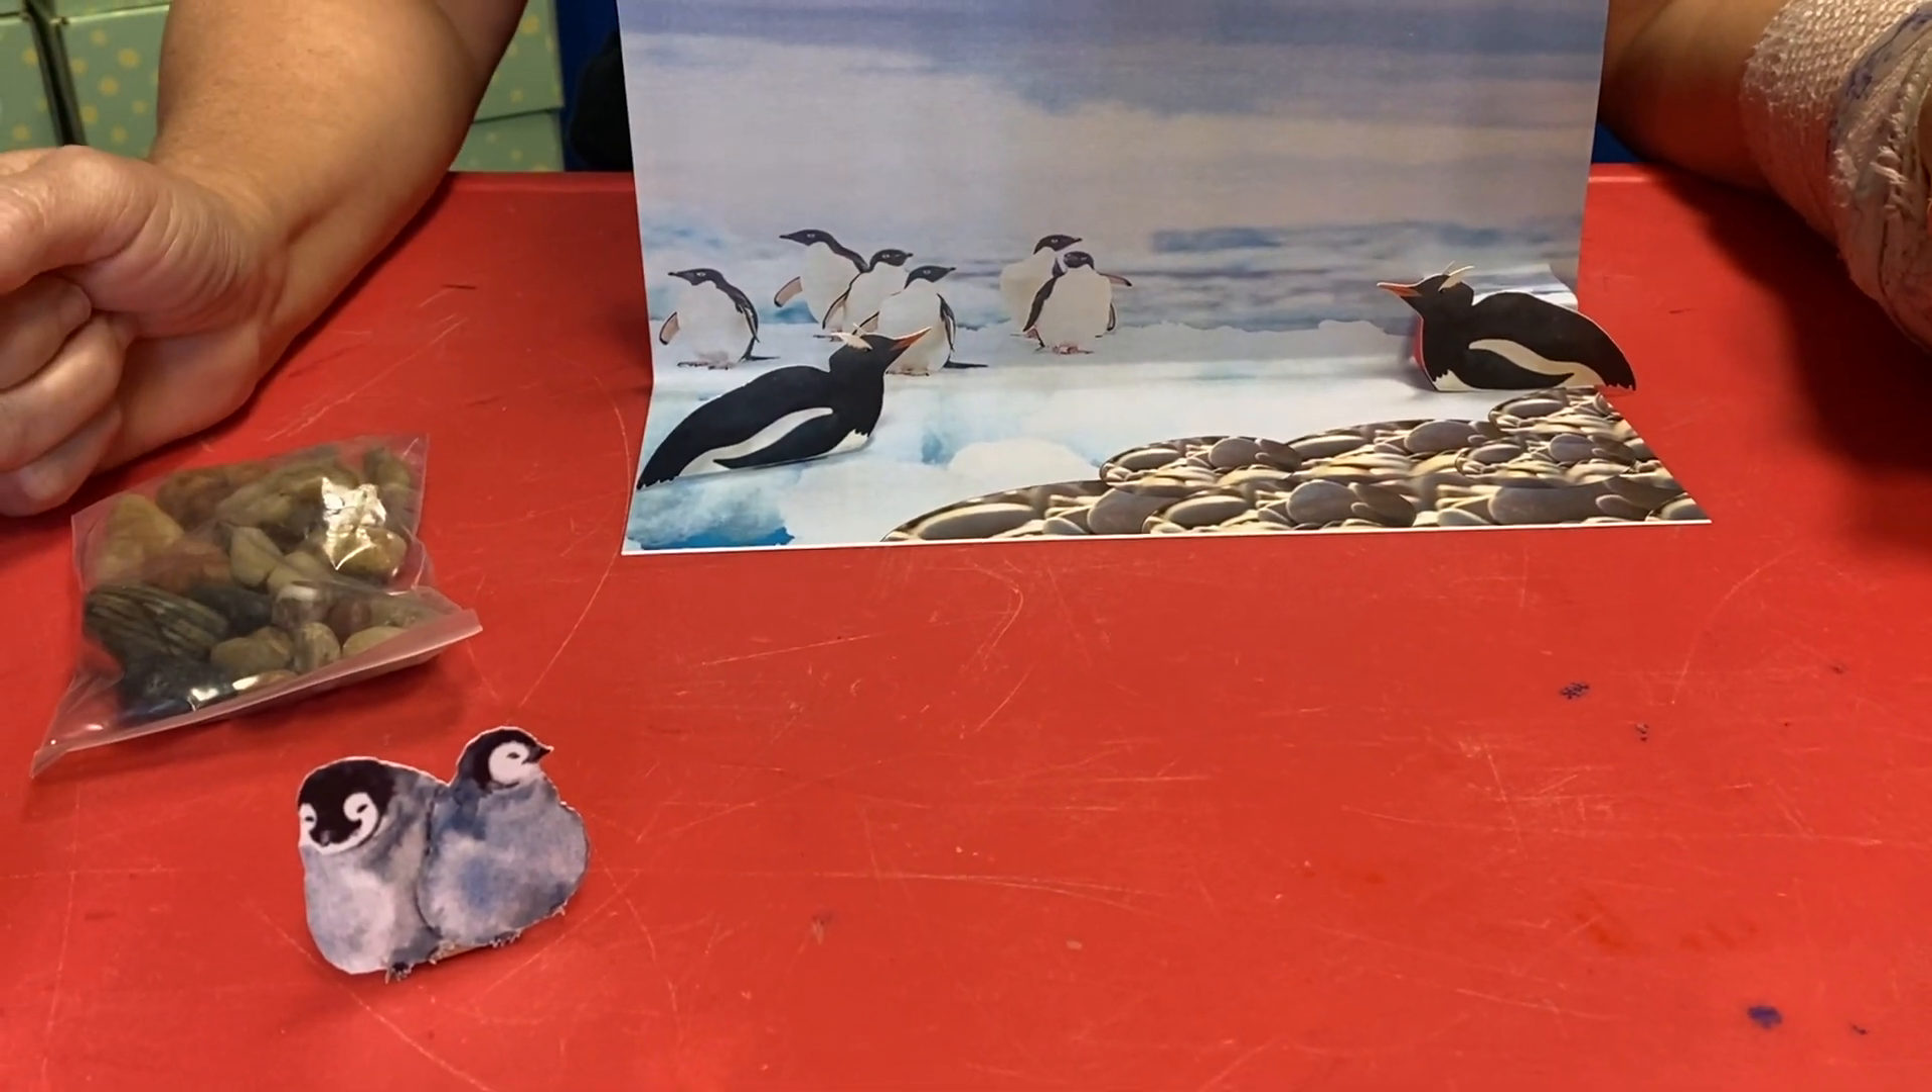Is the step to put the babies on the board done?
No.